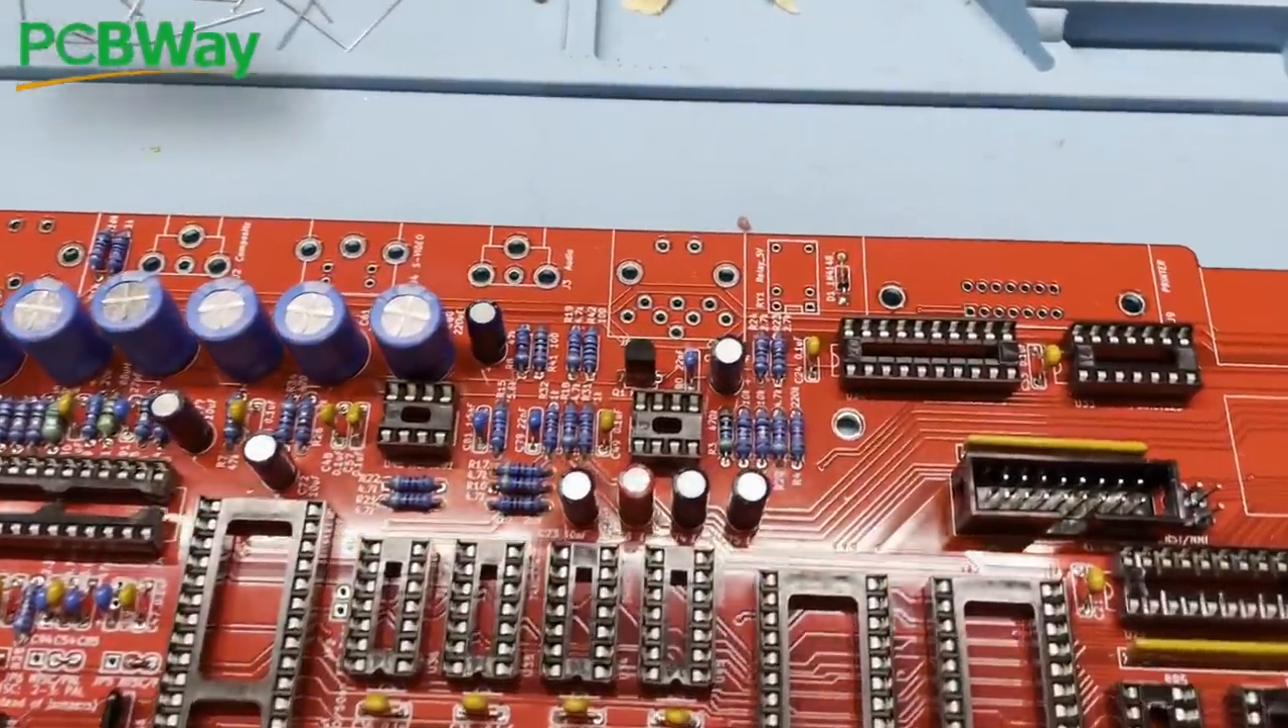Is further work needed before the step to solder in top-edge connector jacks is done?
Yes.